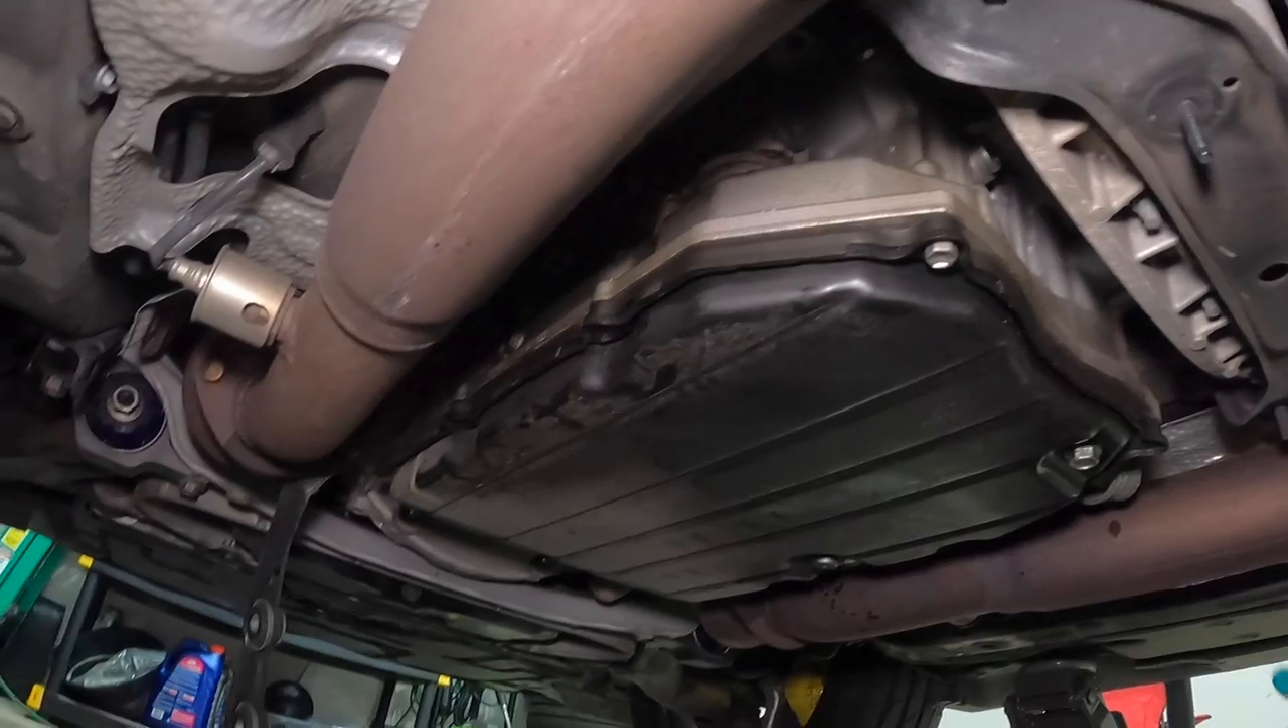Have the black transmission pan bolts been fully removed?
No.